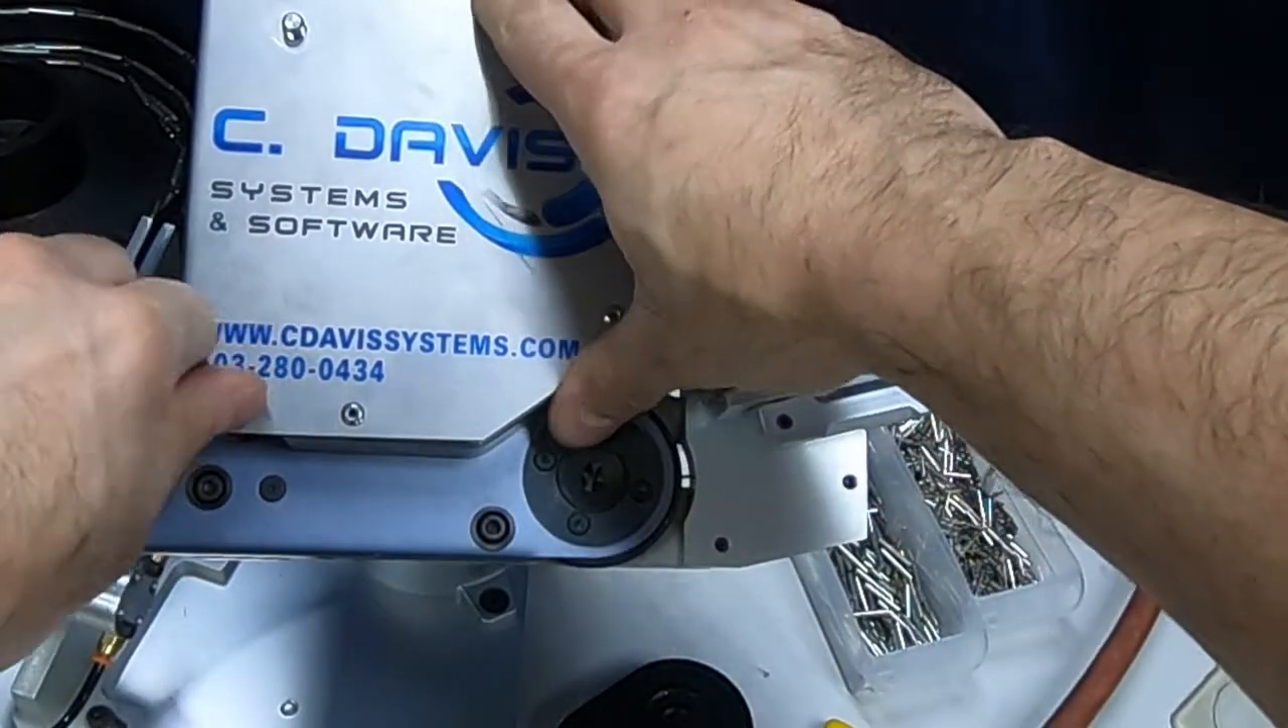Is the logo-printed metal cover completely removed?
No.